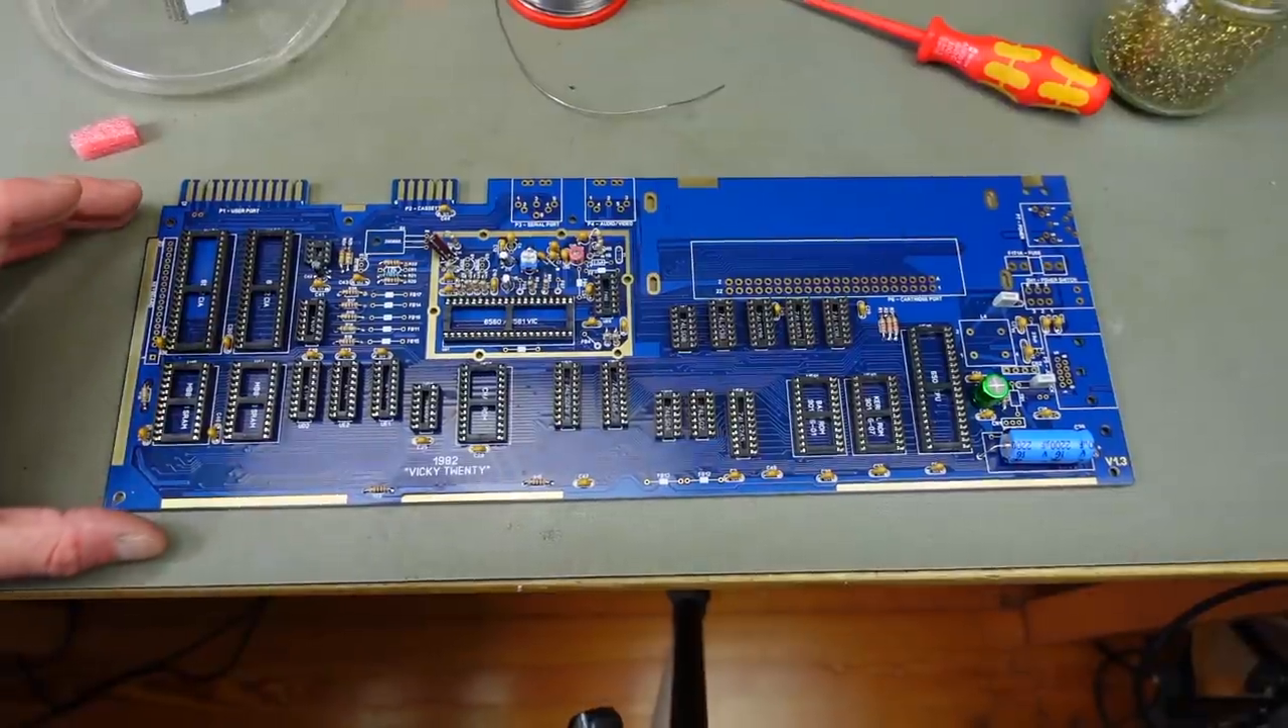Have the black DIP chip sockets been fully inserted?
Yes.